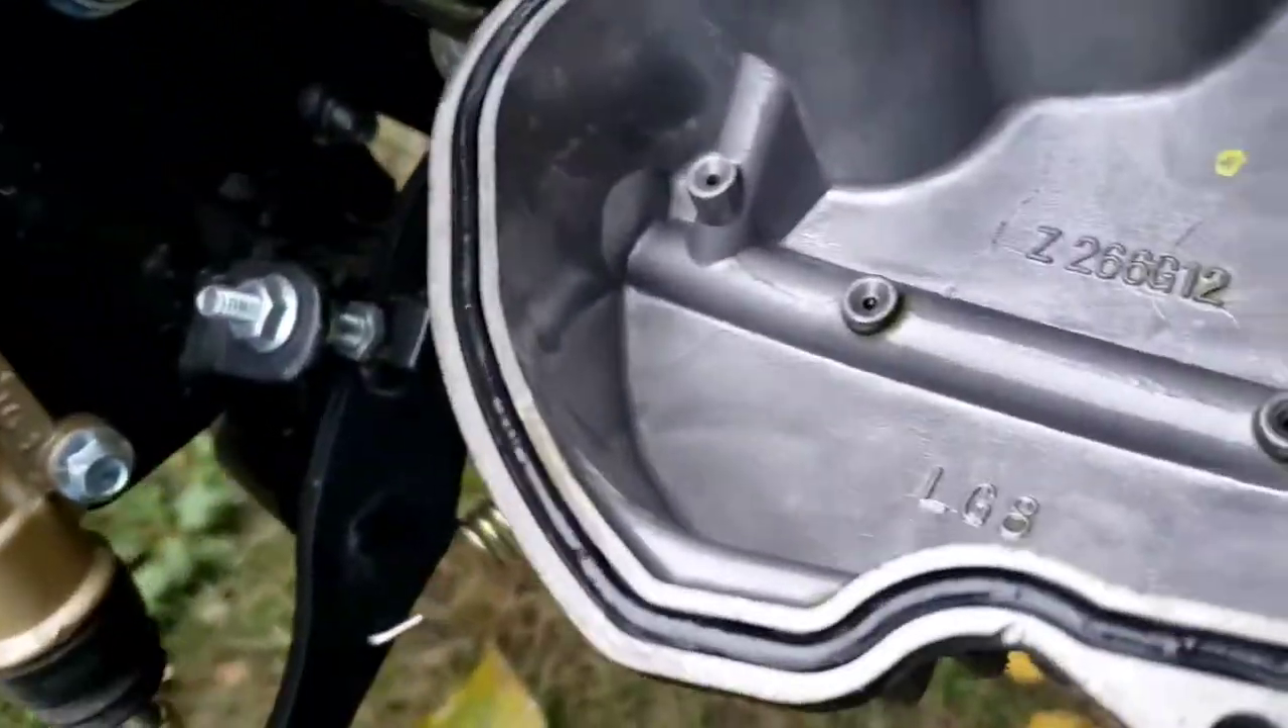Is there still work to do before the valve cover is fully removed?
No.